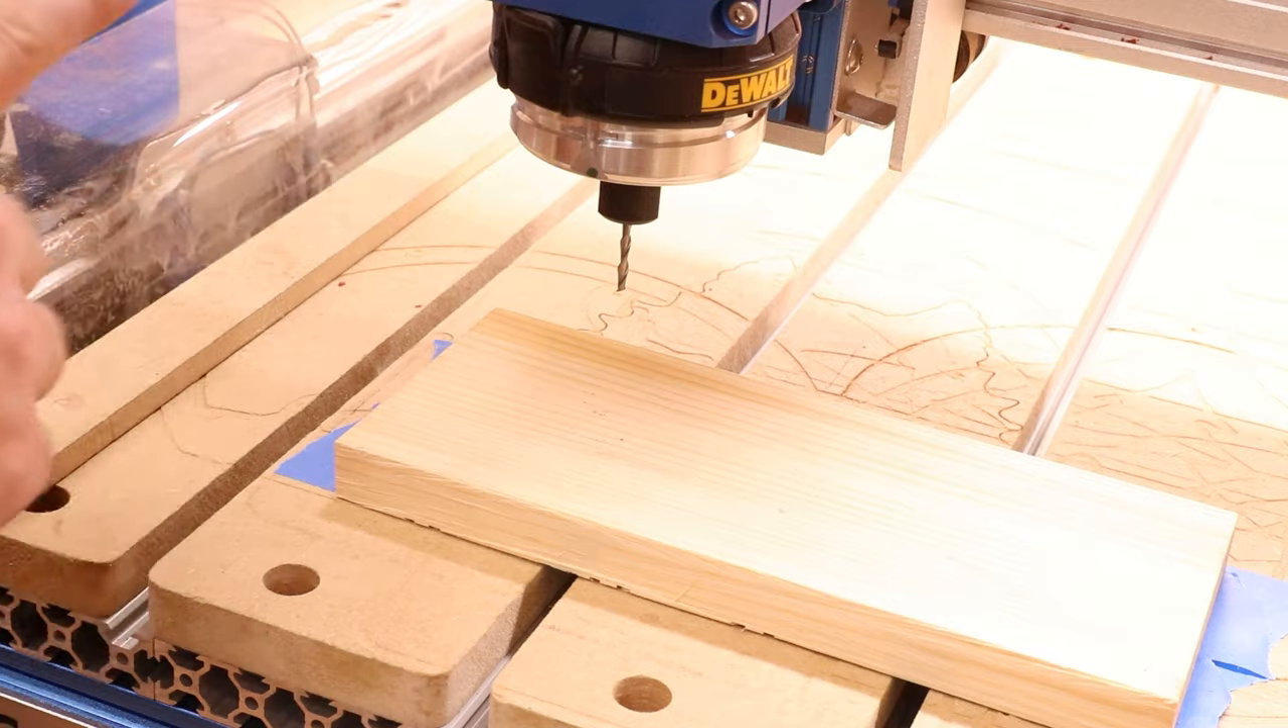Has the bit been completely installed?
Yes.